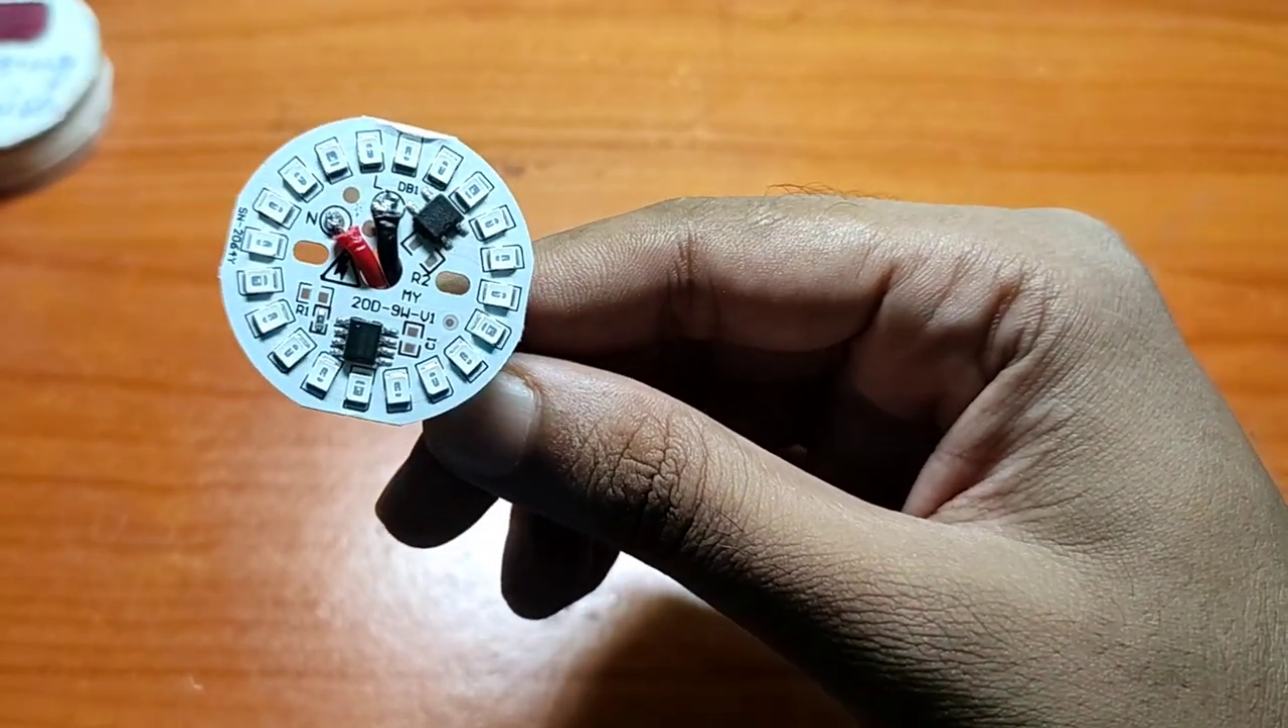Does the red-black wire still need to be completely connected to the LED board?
No.